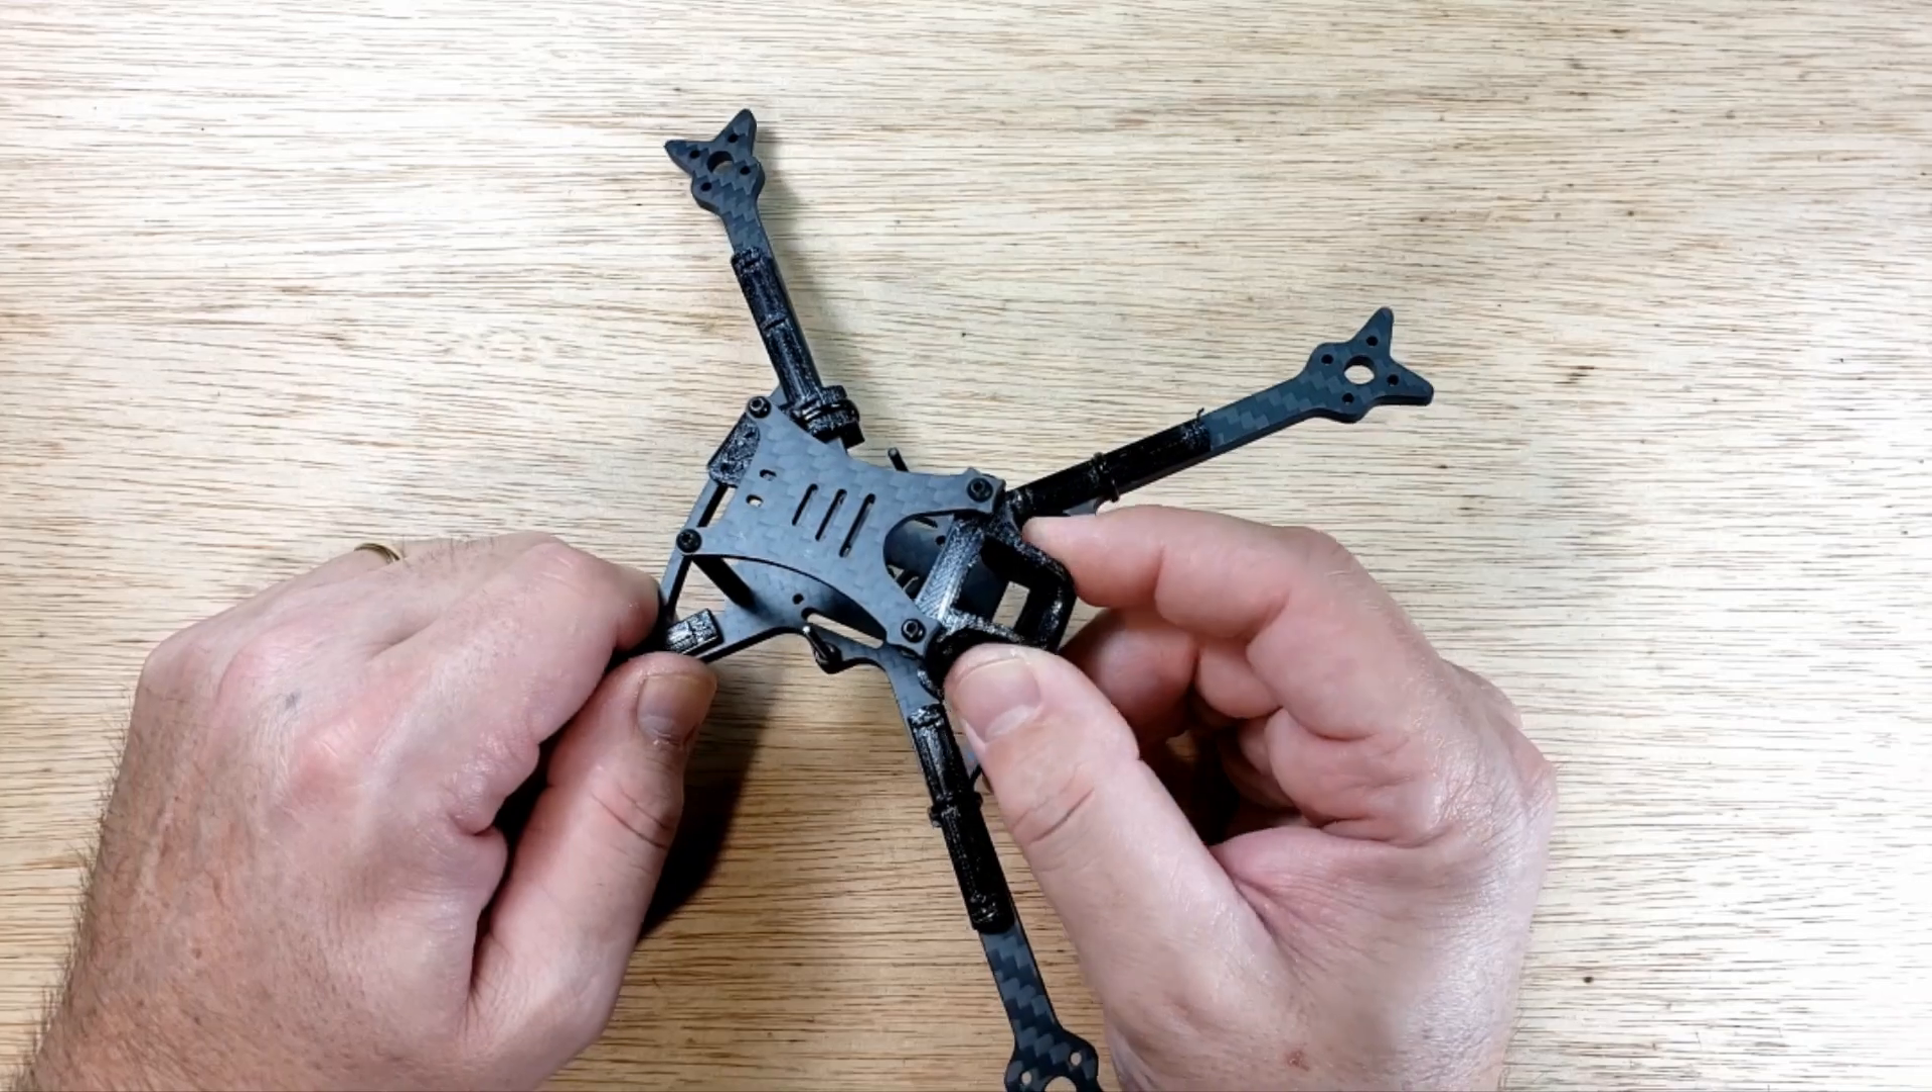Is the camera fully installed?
No.